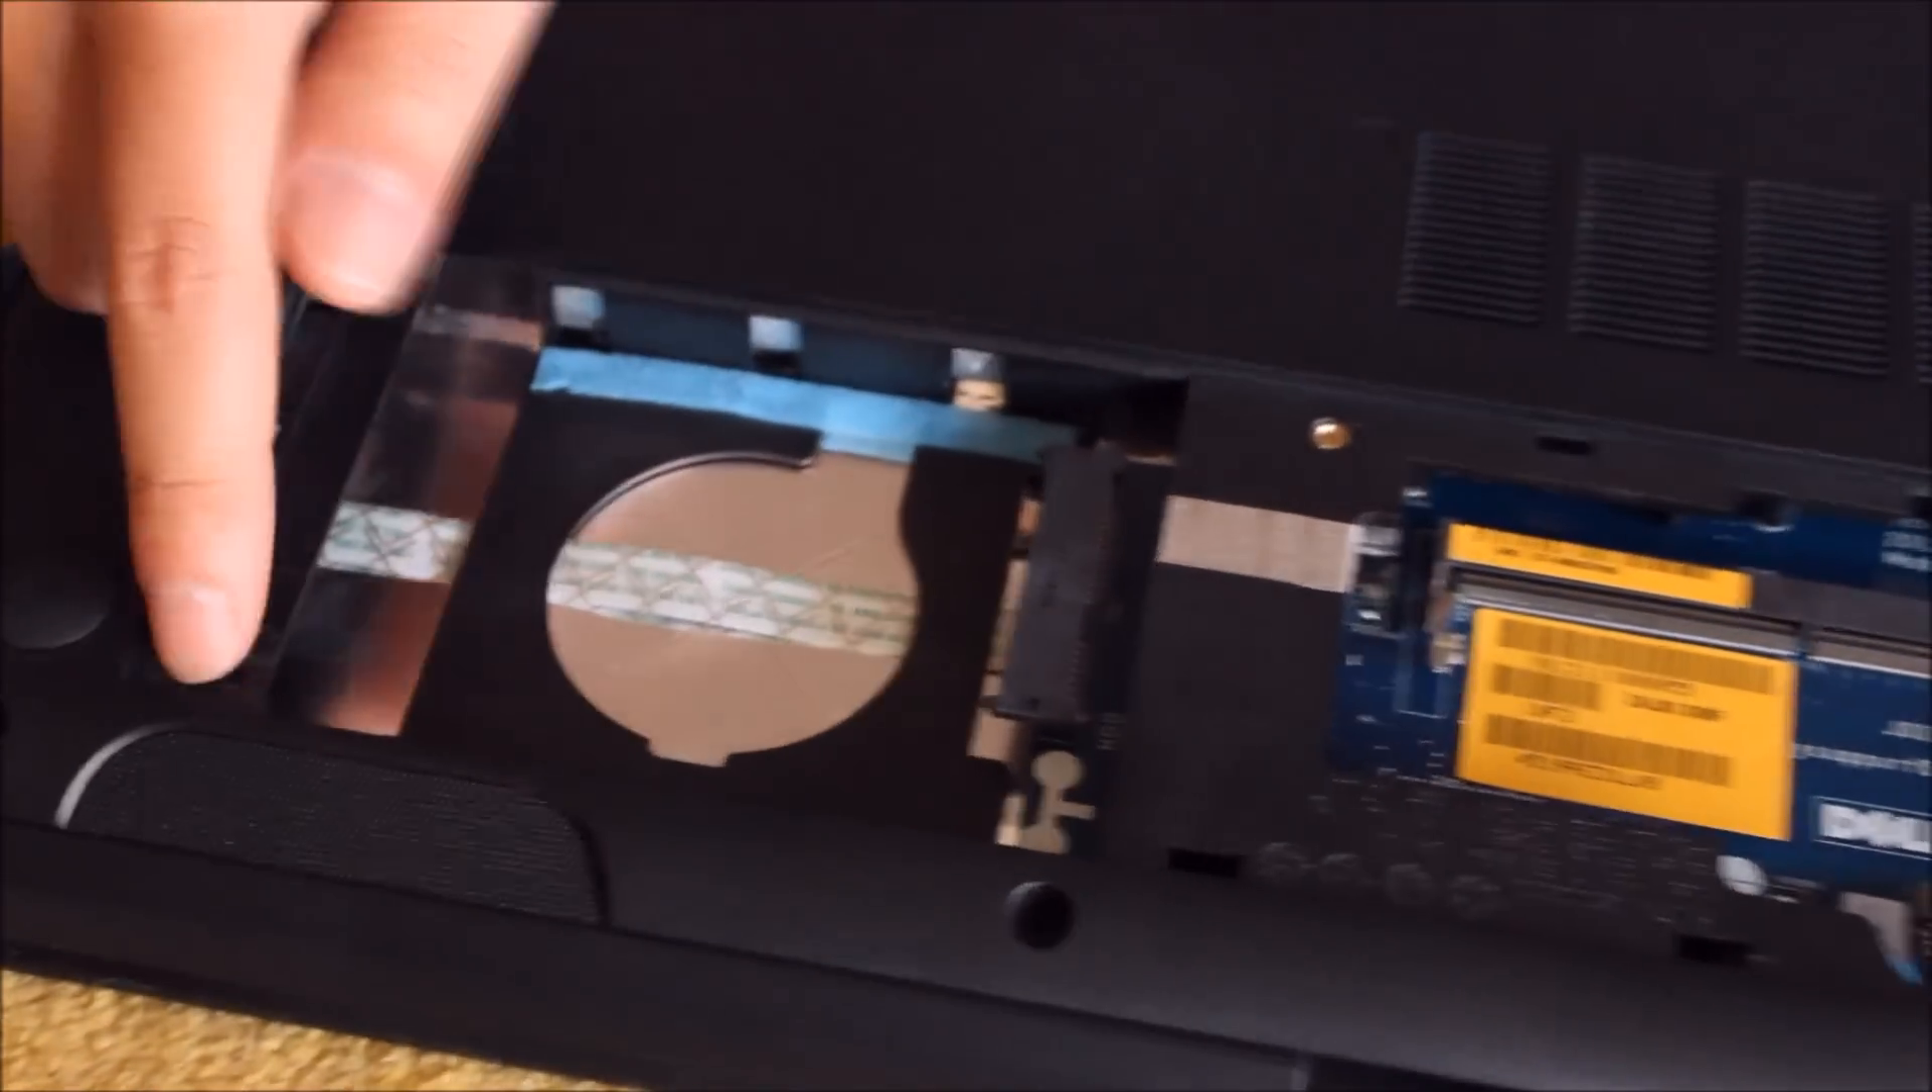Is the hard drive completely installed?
No.